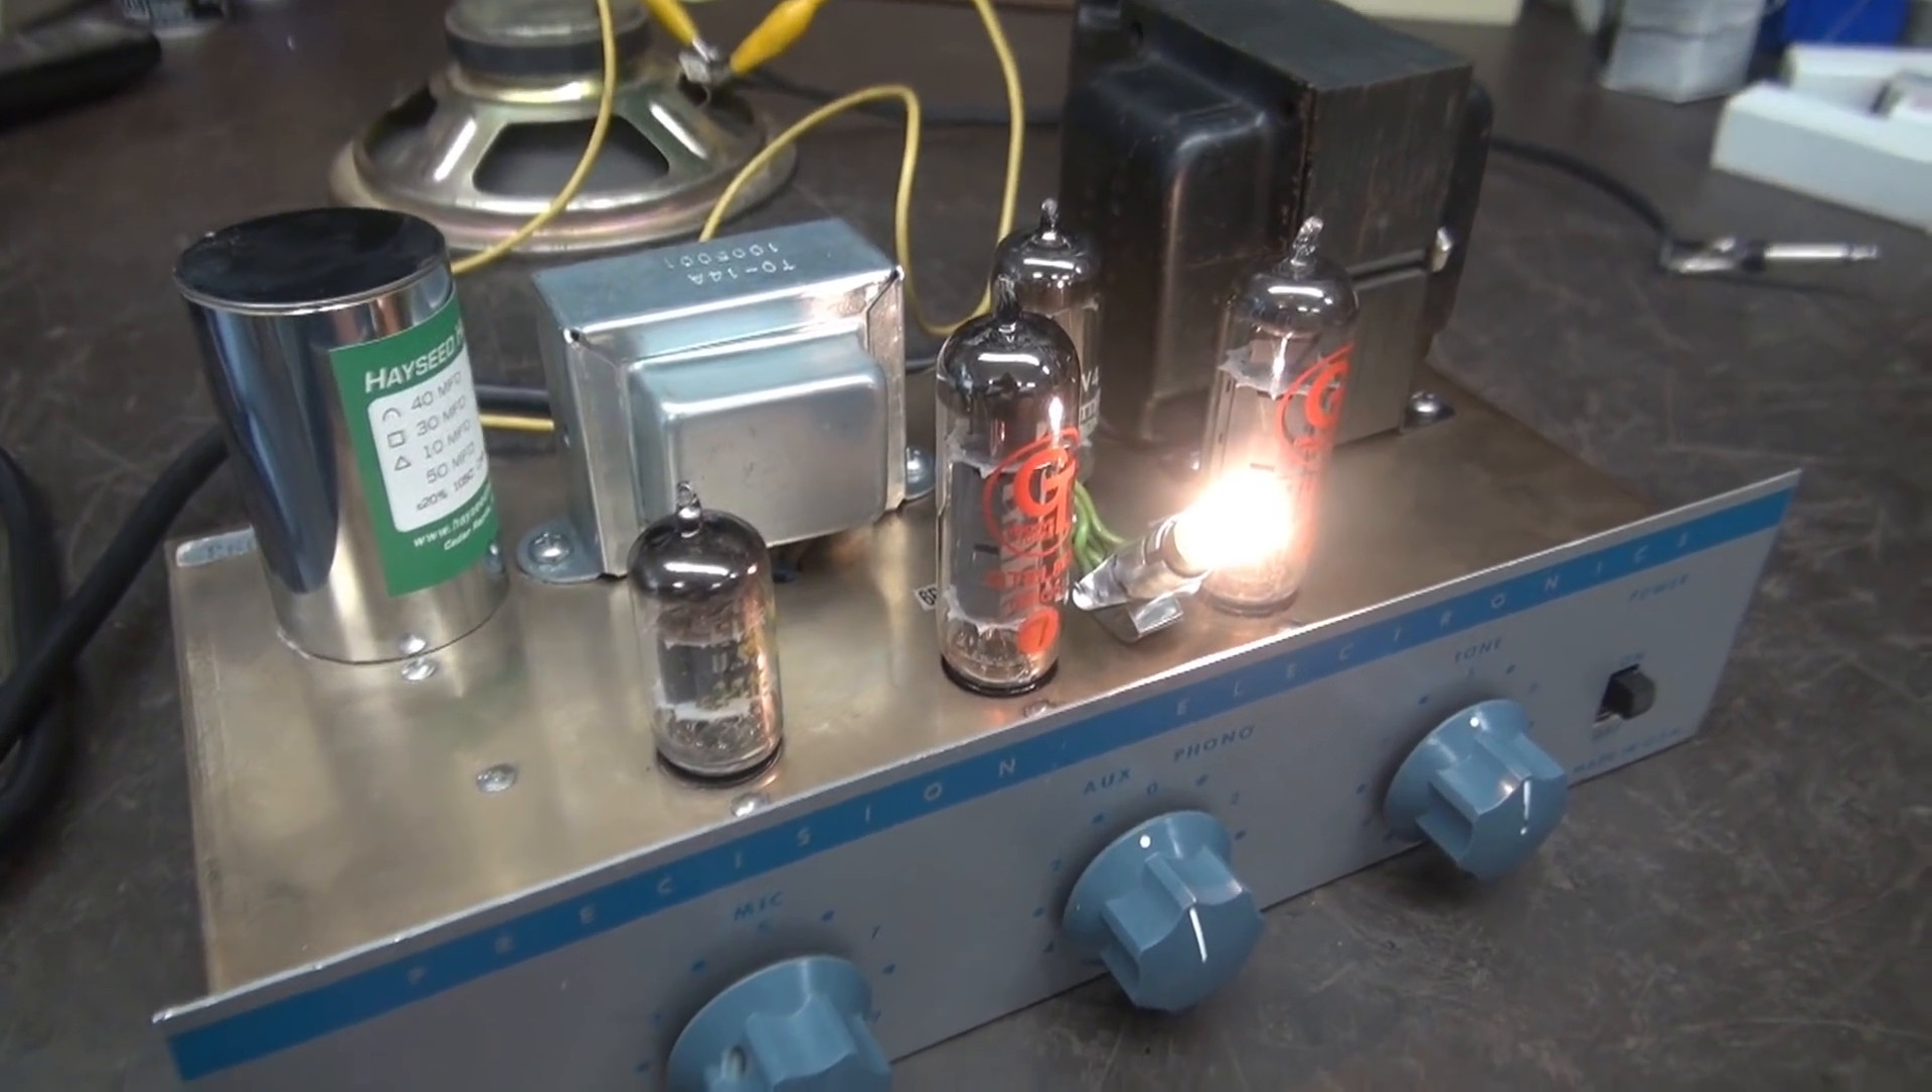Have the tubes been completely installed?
Yes.